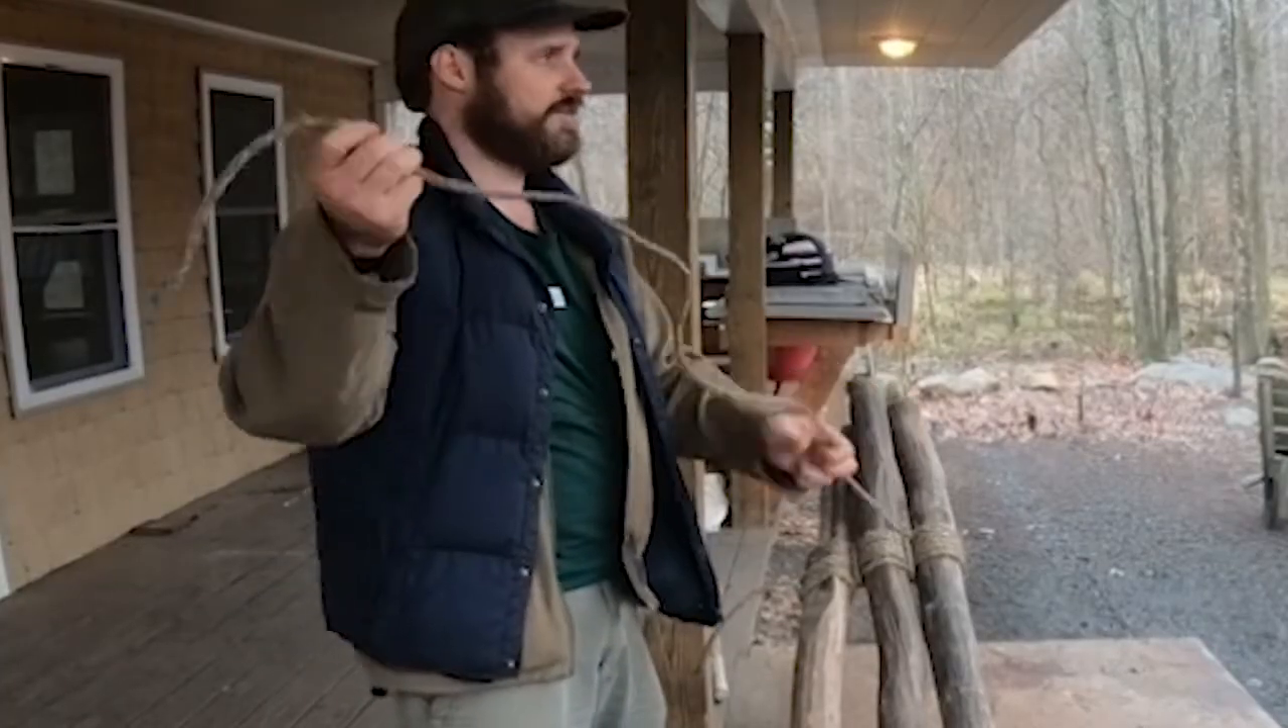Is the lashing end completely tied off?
No.